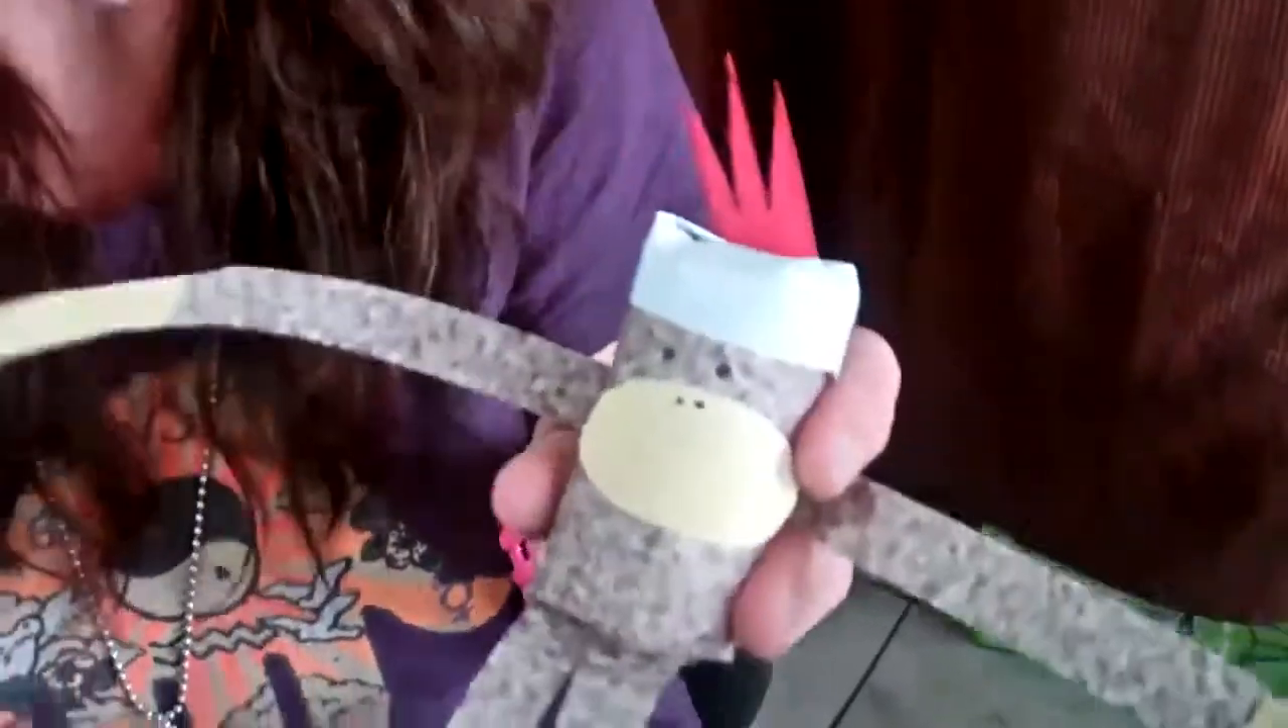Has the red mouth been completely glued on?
No.